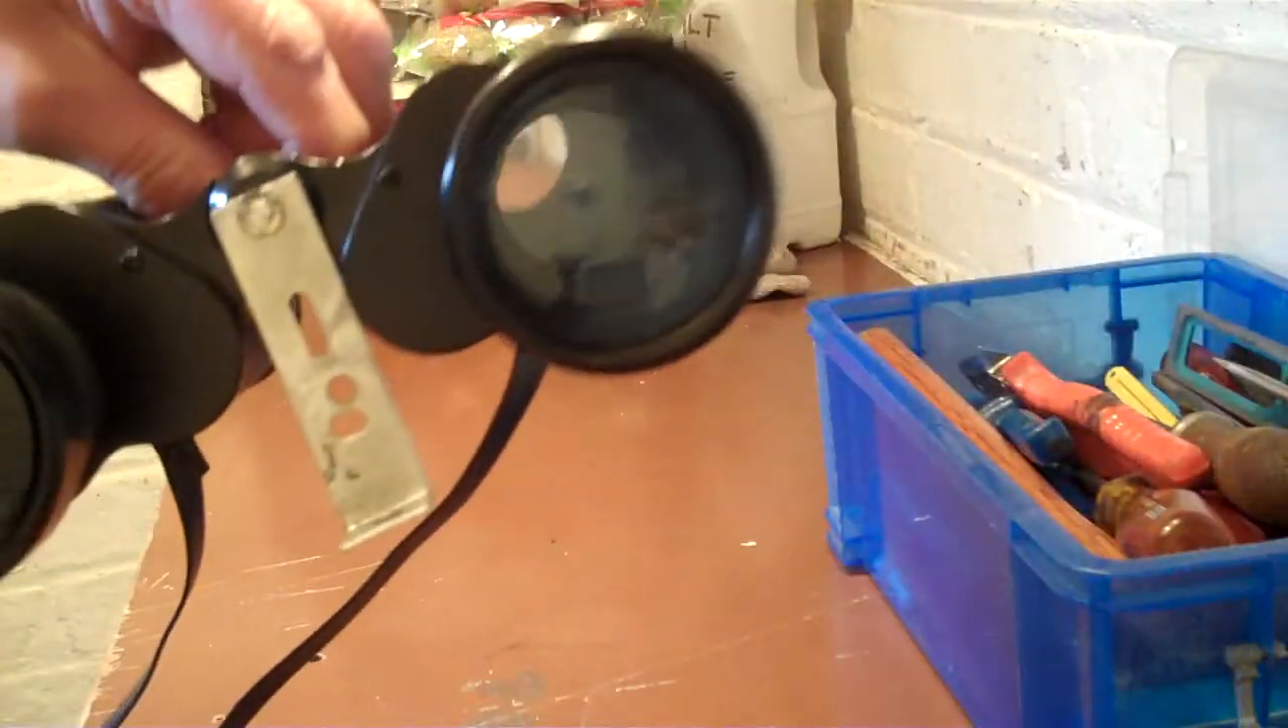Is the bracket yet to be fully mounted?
No.